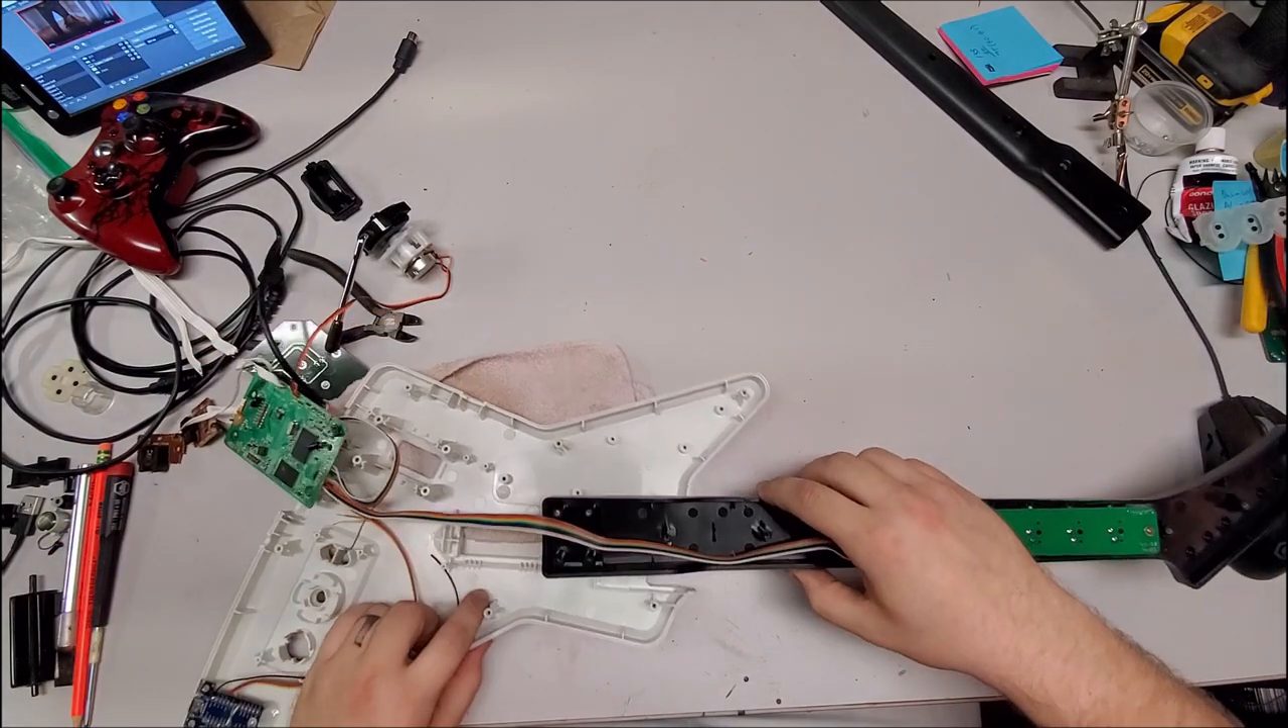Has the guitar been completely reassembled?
No.